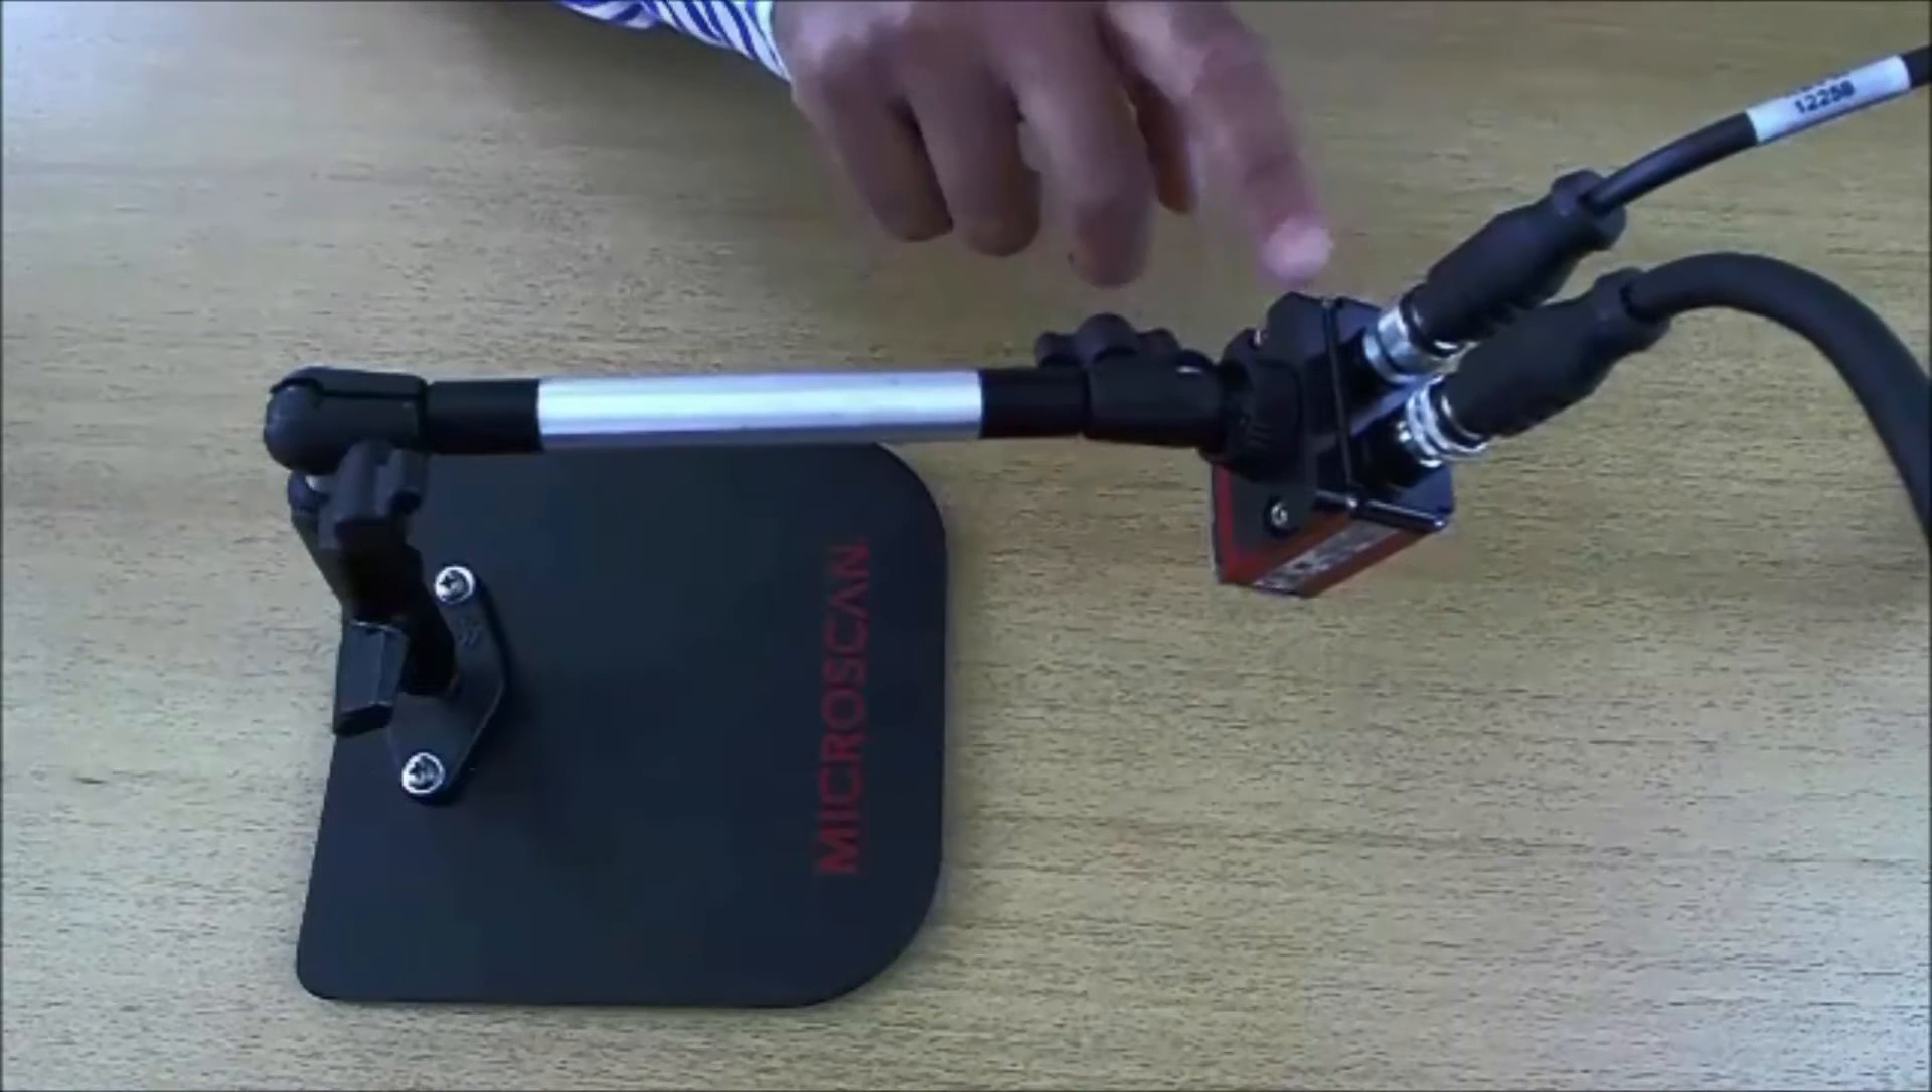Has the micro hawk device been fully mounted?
Yes.